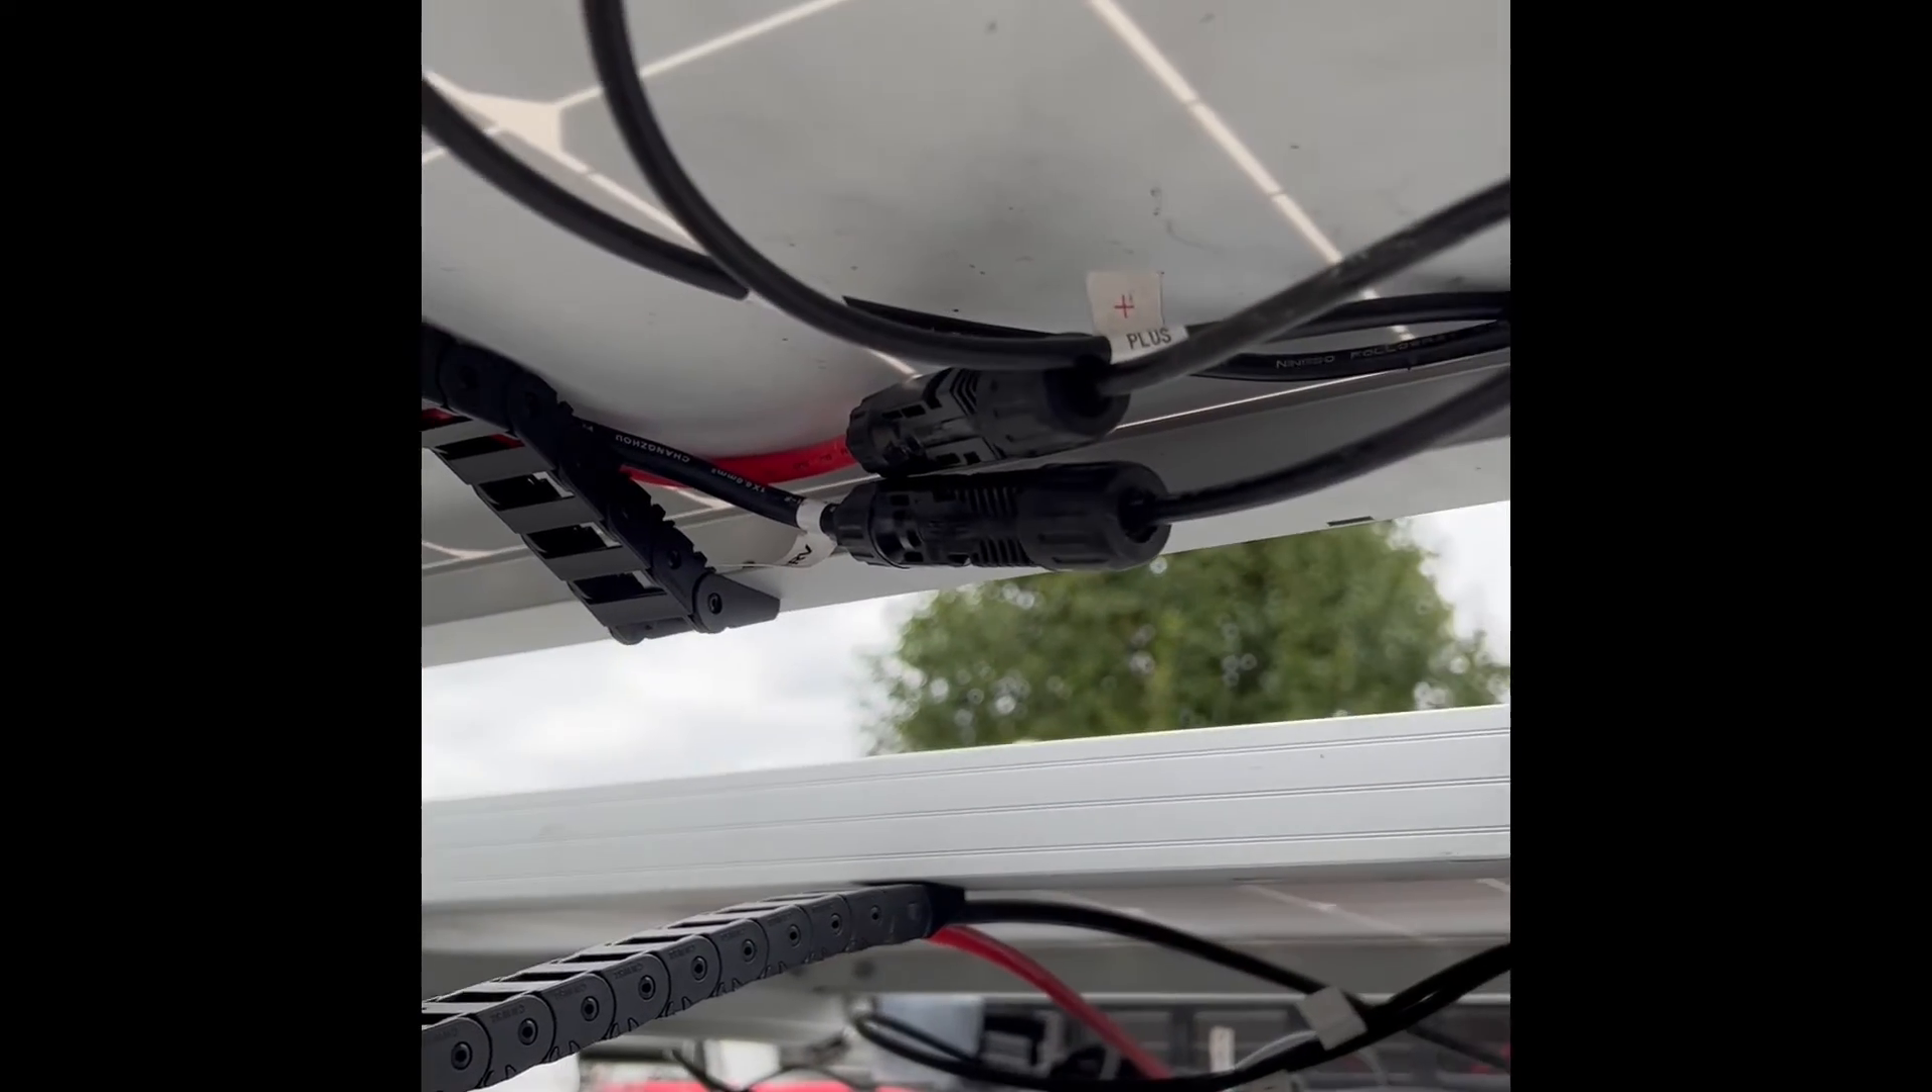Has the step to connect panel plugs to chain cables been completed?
Yes.